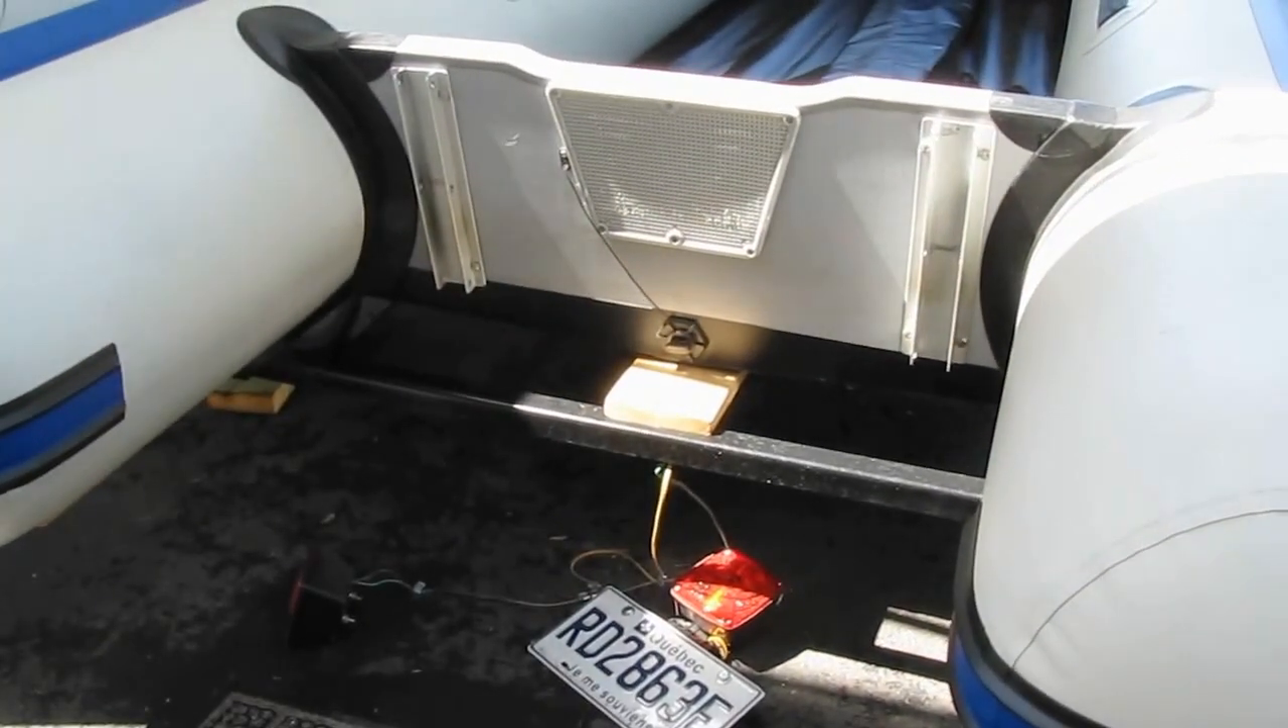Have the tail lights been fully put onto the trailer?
No.